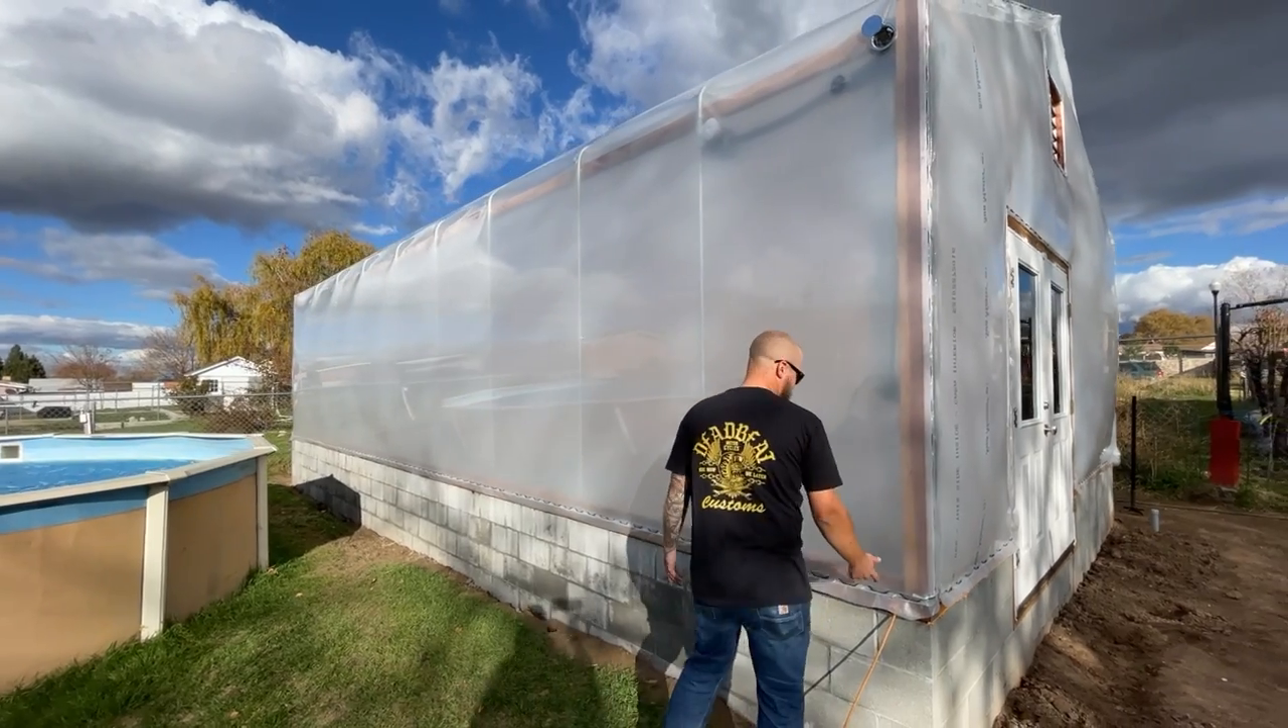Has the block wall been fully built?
Yes.